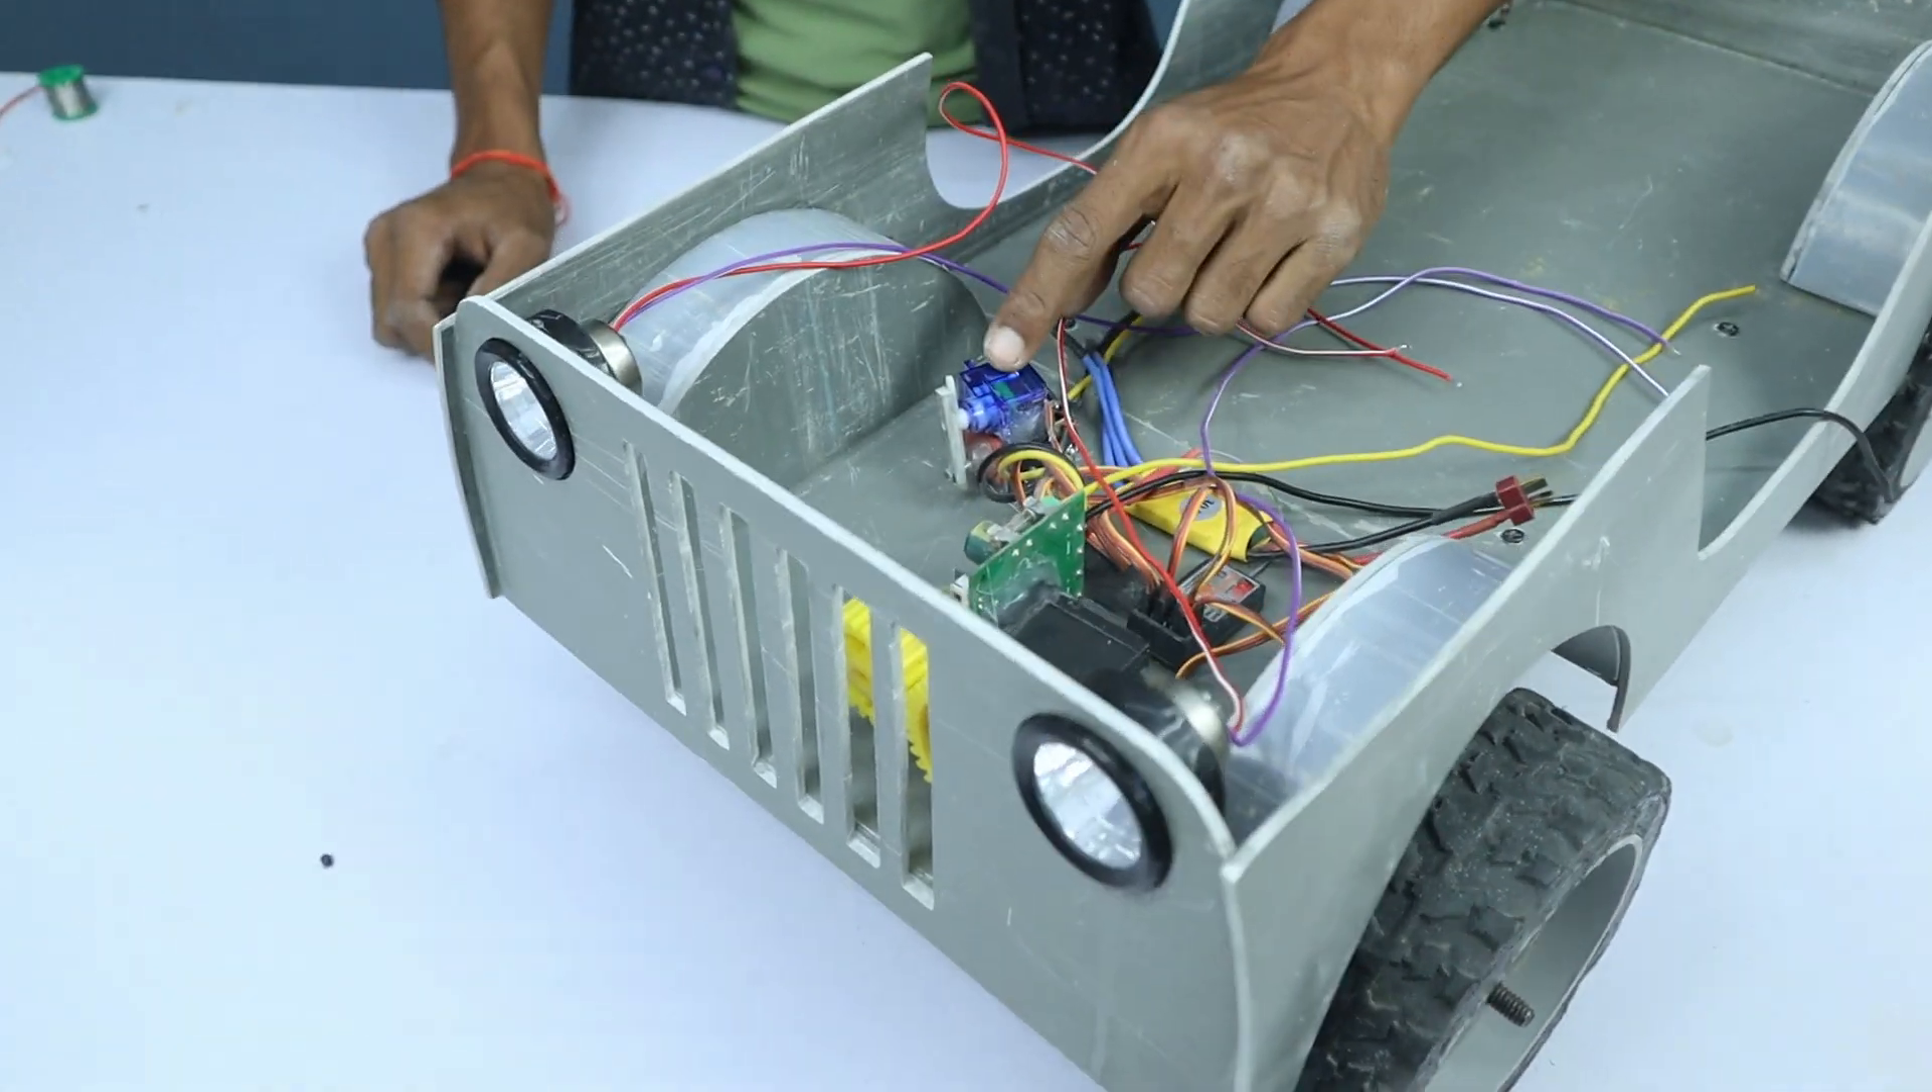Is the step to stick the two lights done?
Yes.